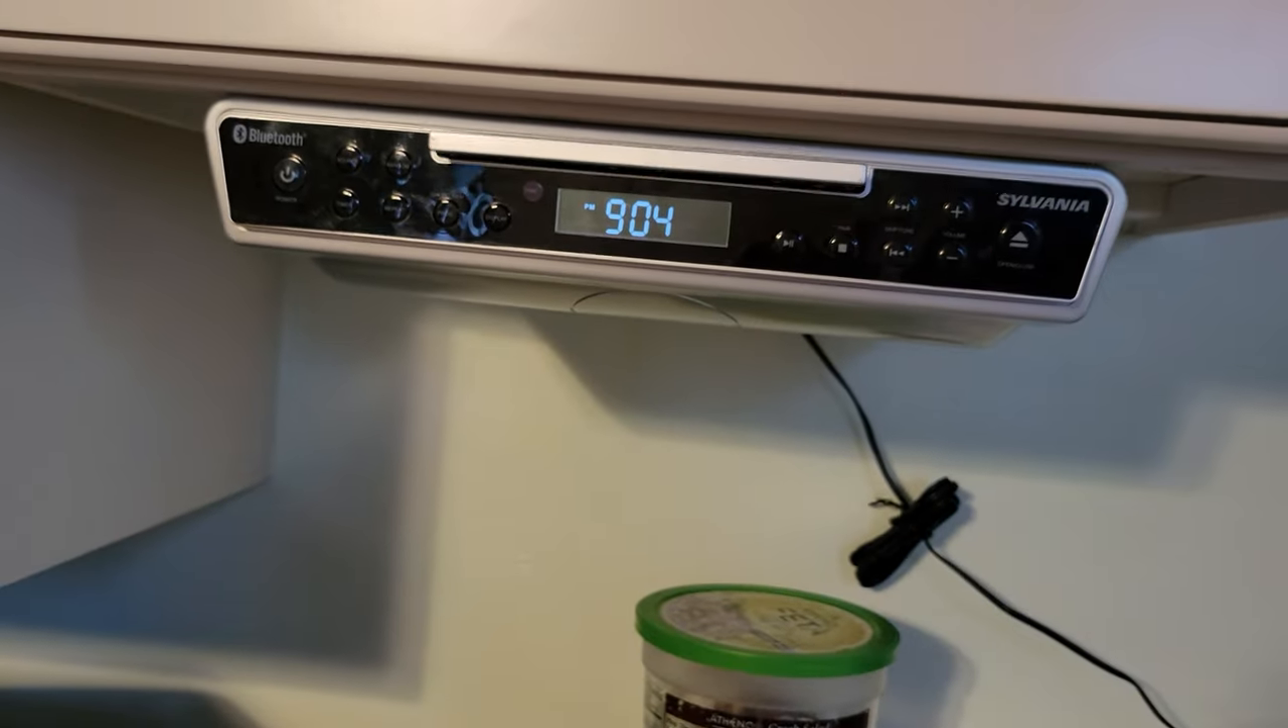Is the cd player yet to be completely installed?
No.